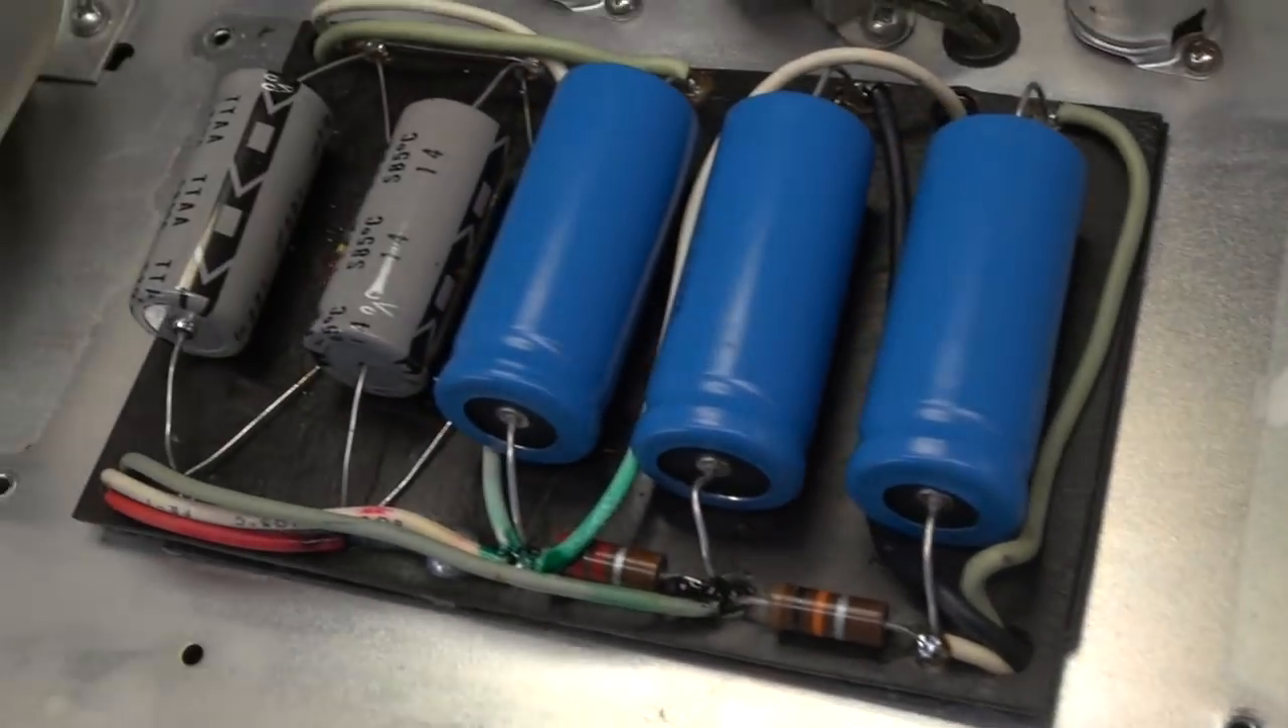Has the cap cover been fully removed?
Yes.